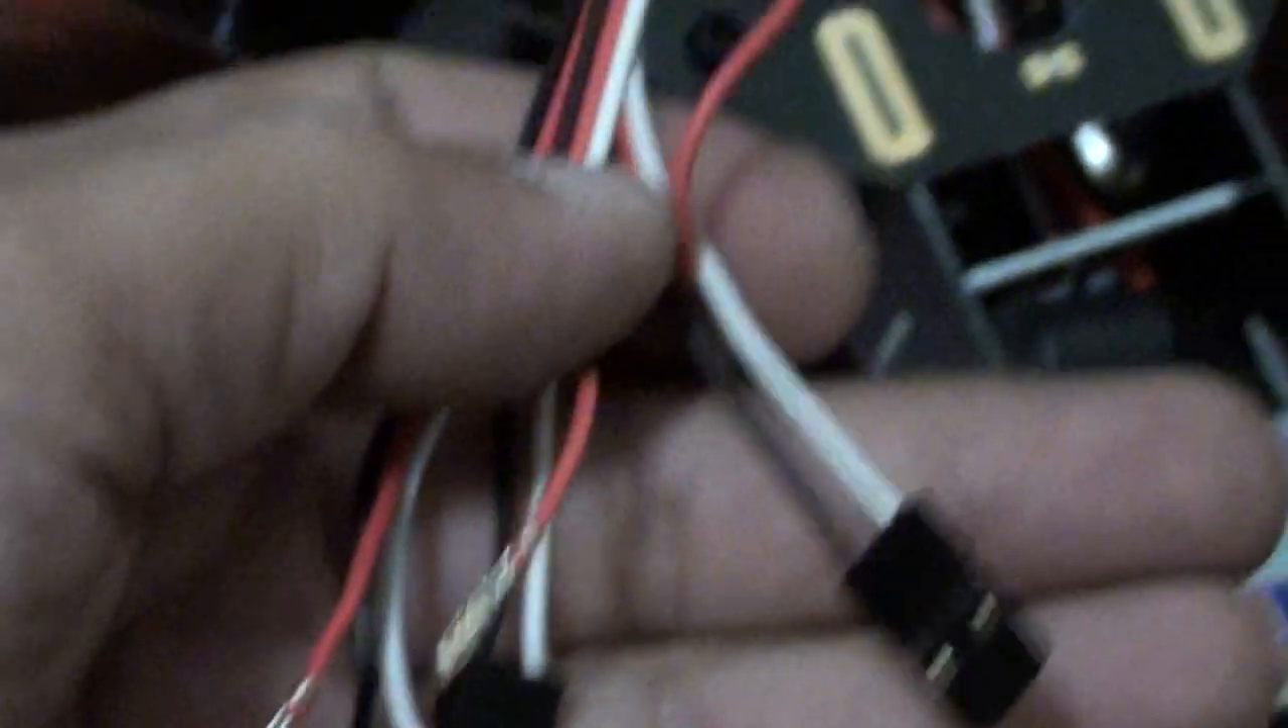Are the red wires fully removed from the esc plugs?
Yes.